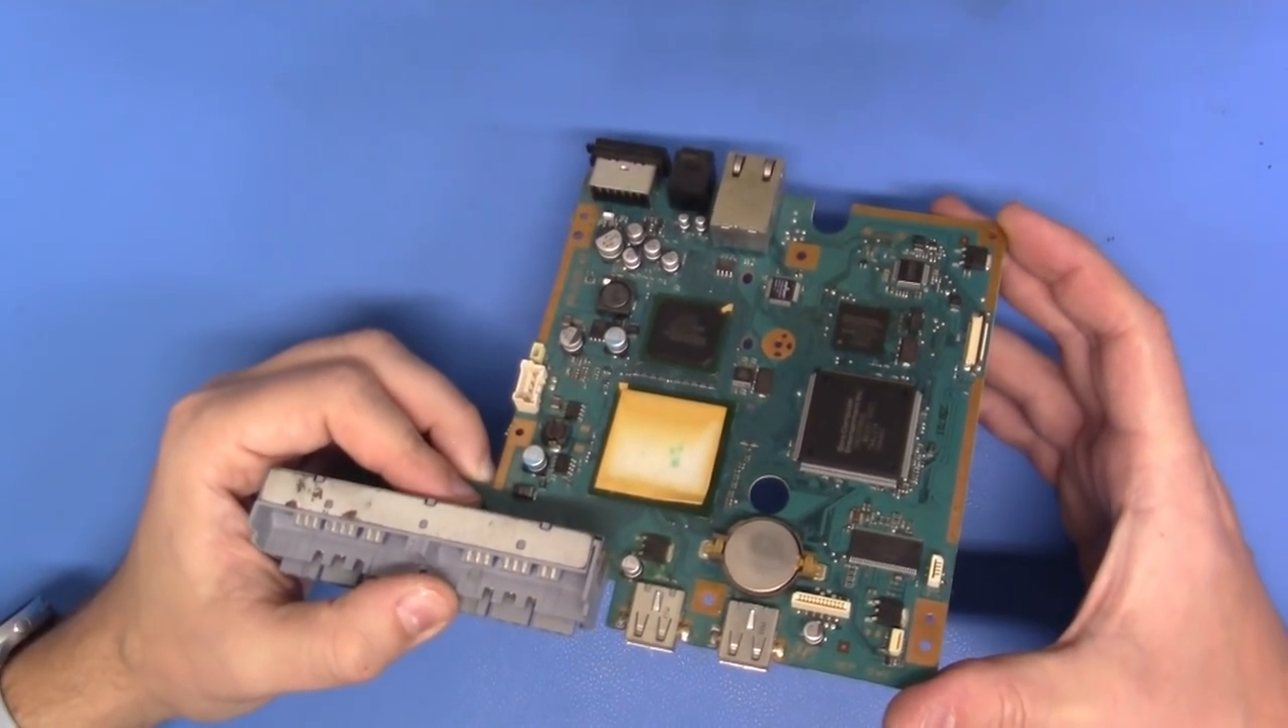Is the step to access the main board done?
Yes.